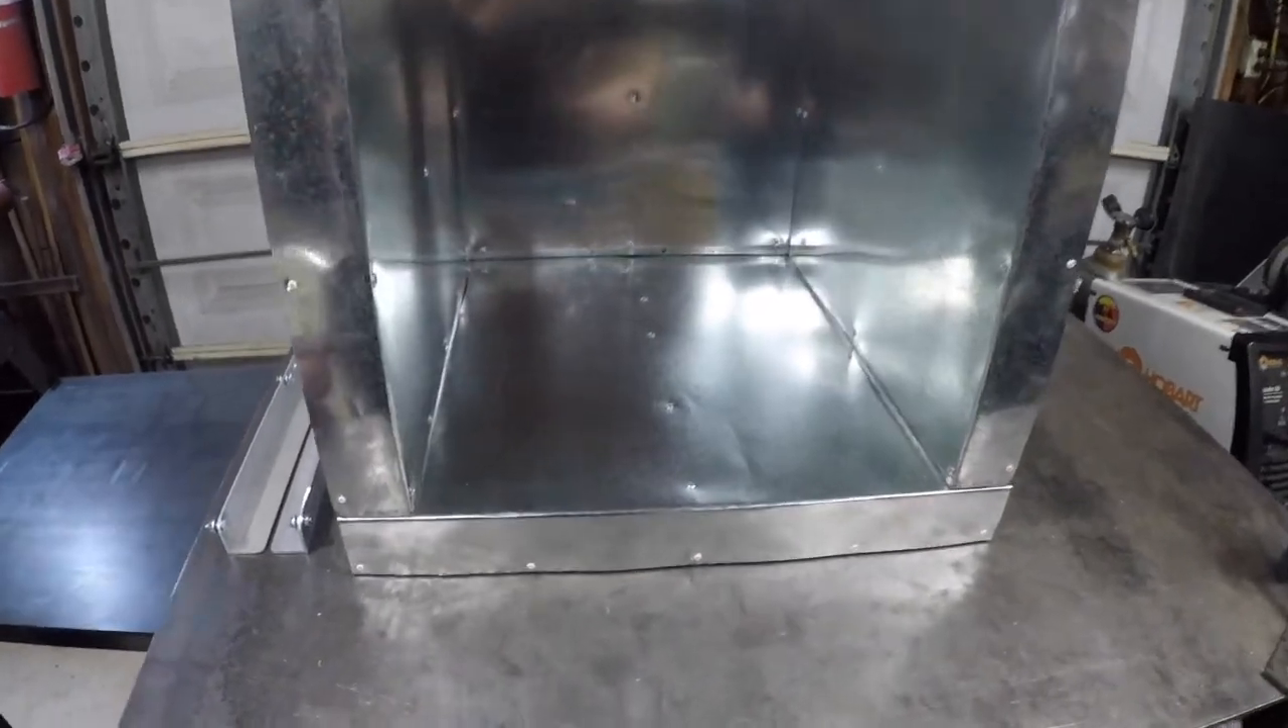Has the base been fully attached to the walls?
Yes.